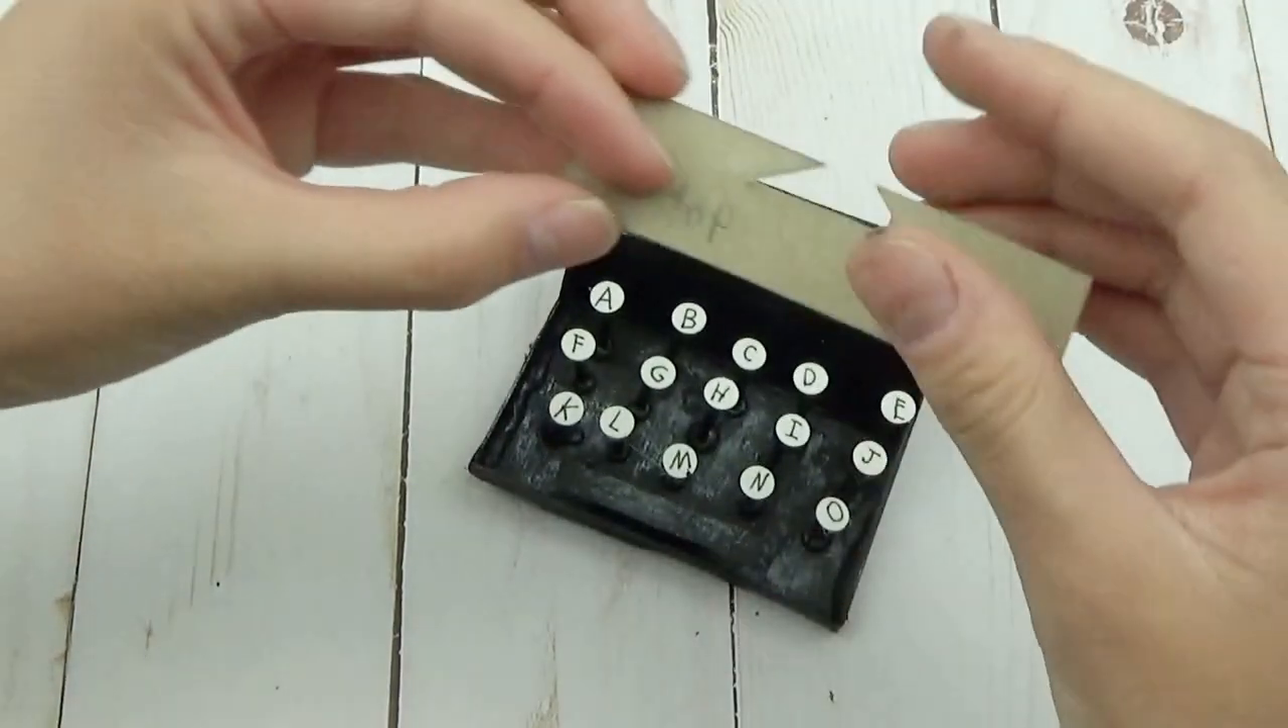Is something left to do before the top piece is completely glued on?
Yes.